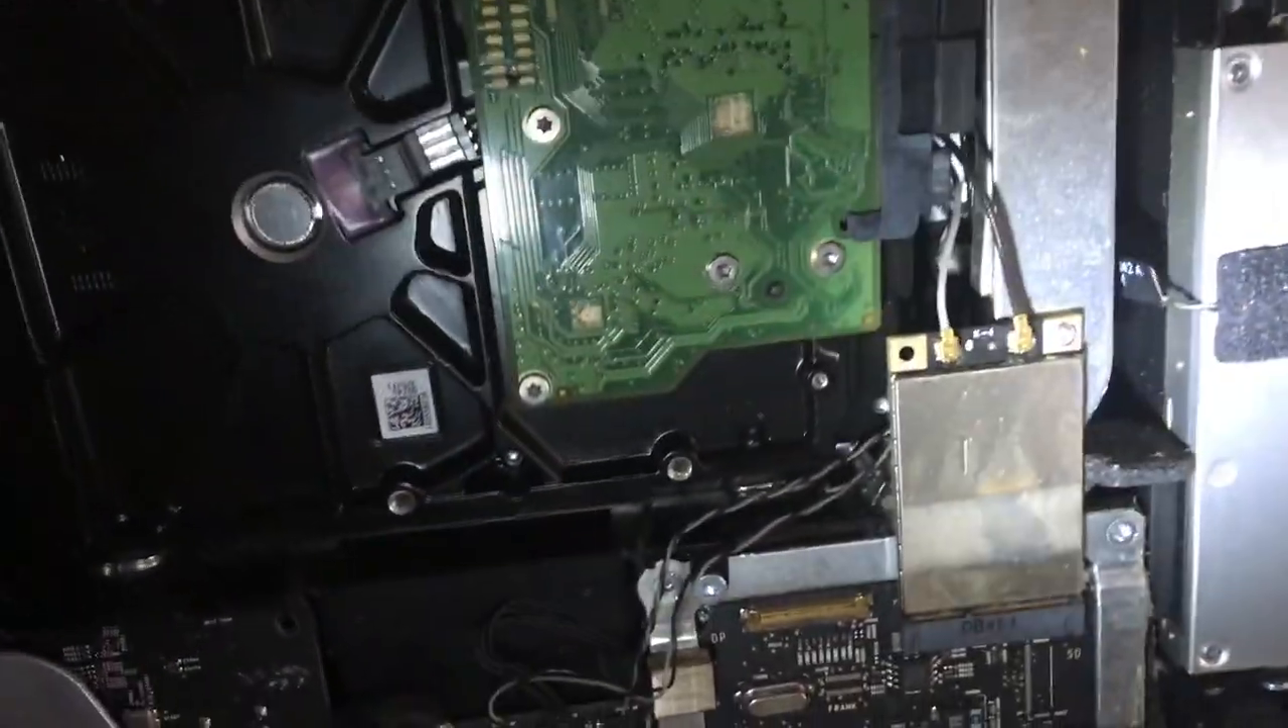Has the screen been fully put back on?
No.